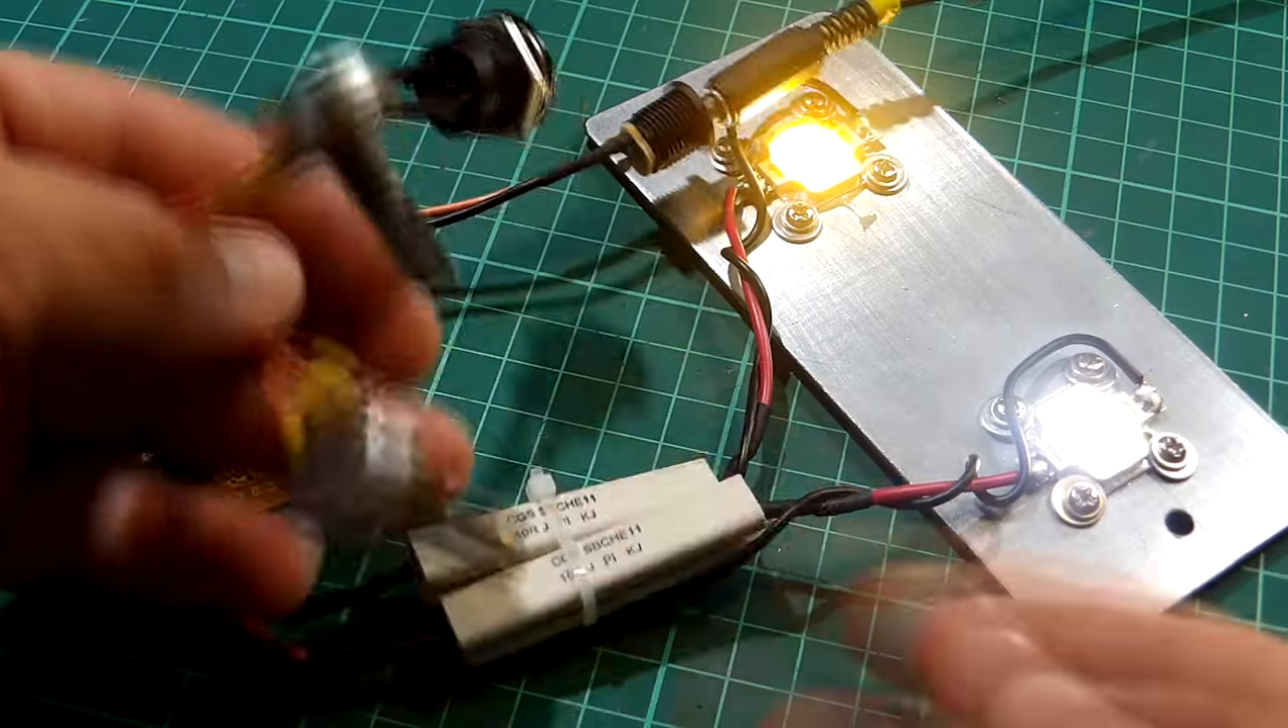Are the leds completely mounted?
Yes.